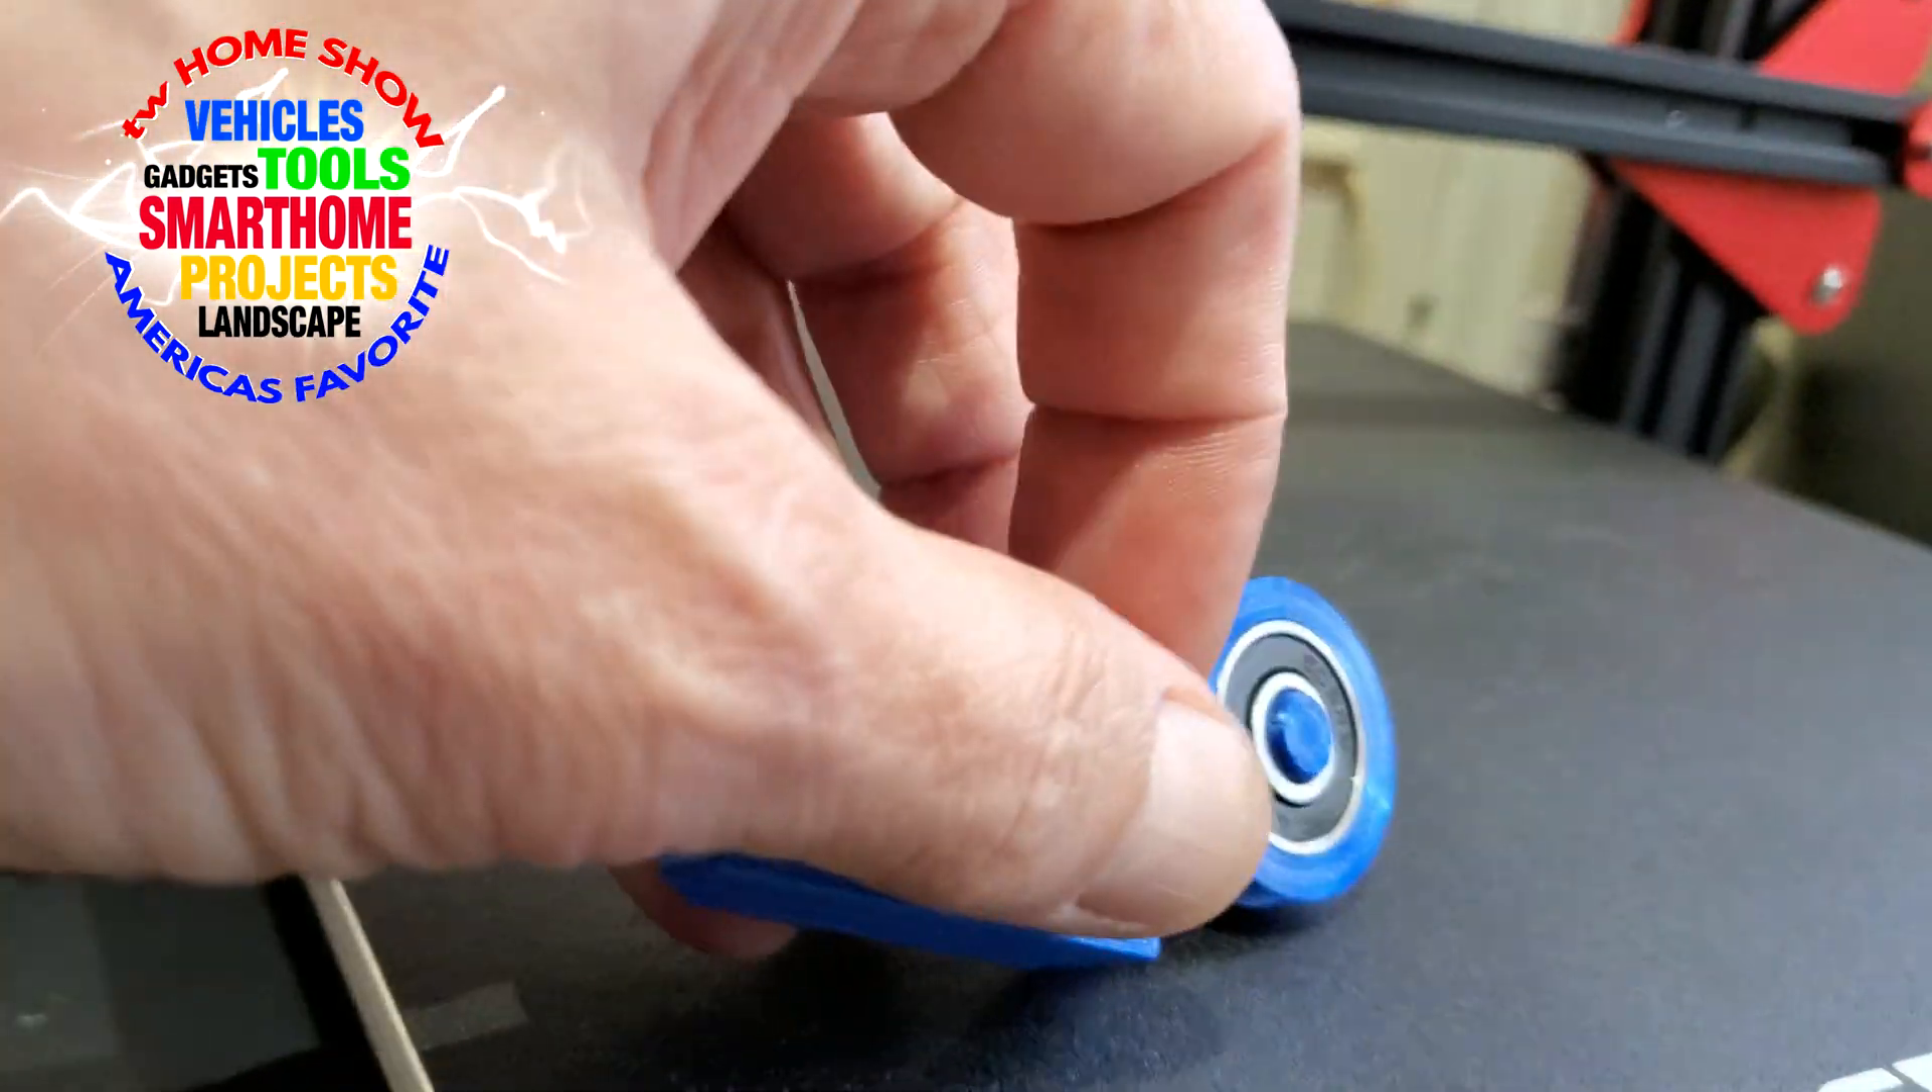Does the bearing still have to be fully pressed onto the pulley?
No.